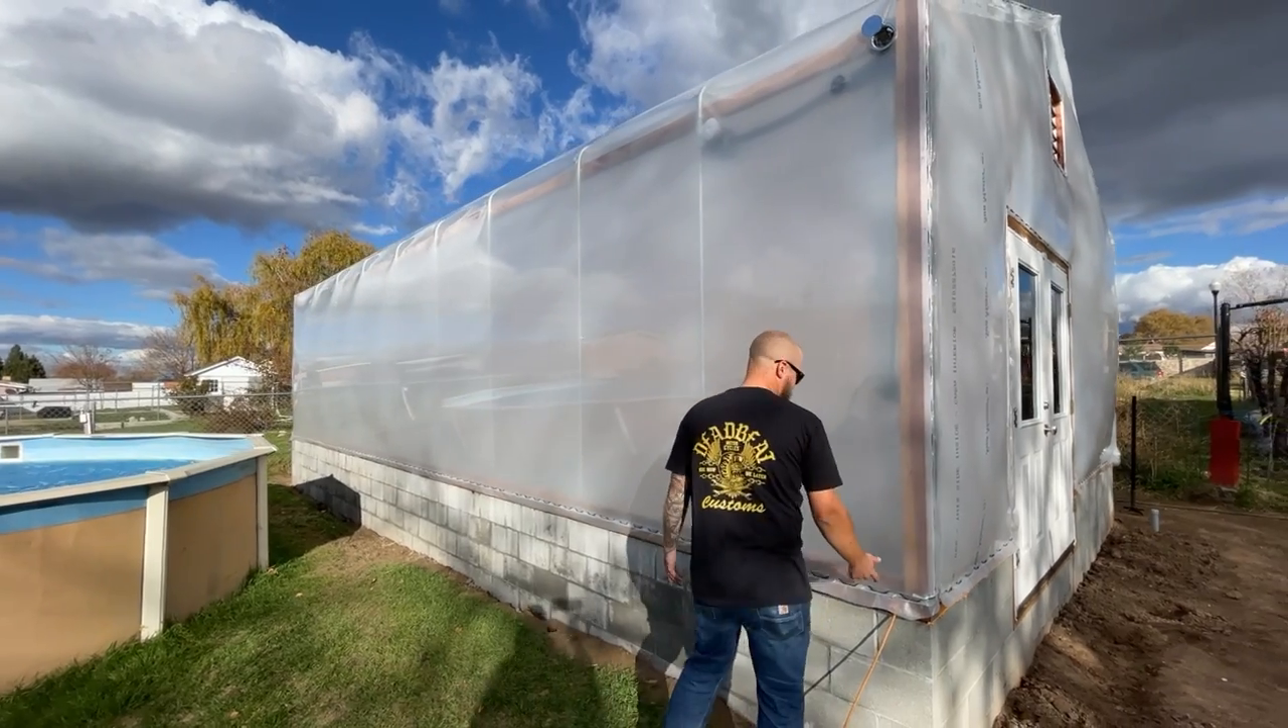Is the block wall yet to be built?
No.